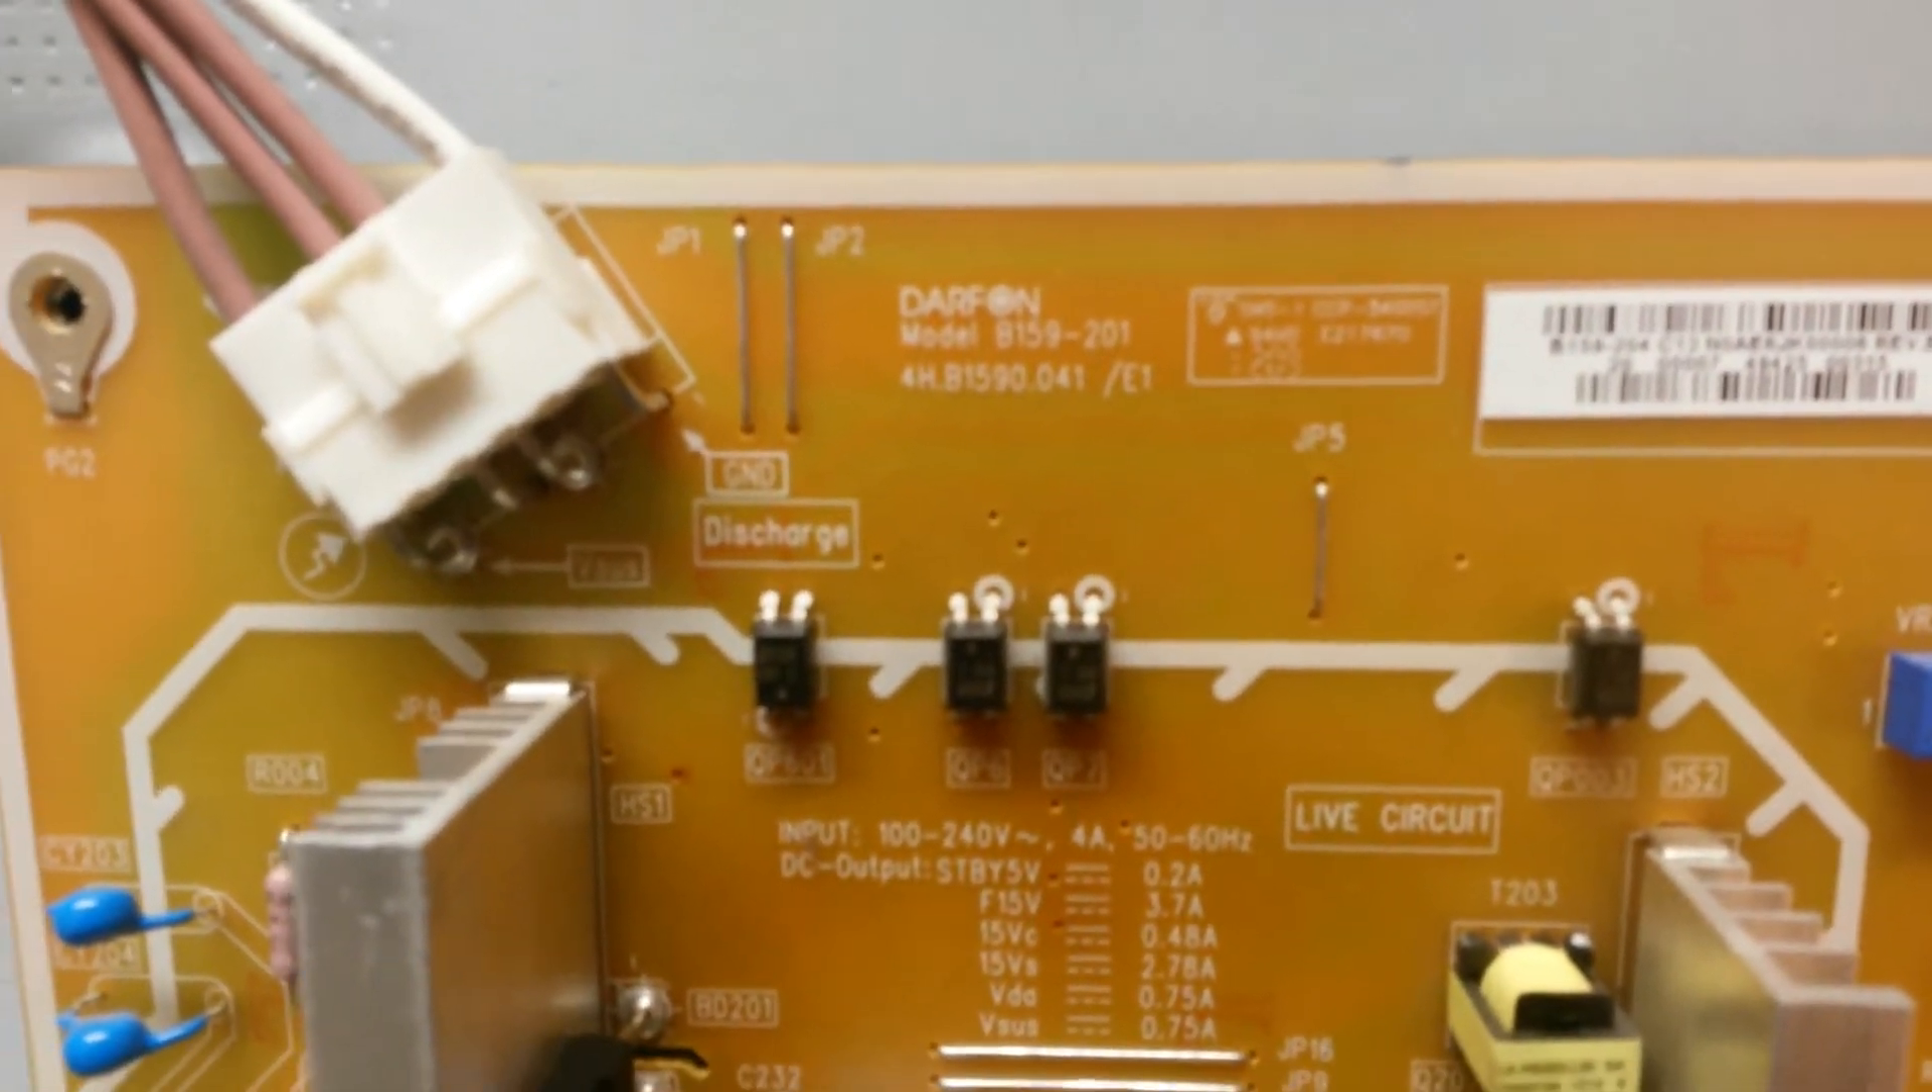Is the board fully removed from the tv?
No.